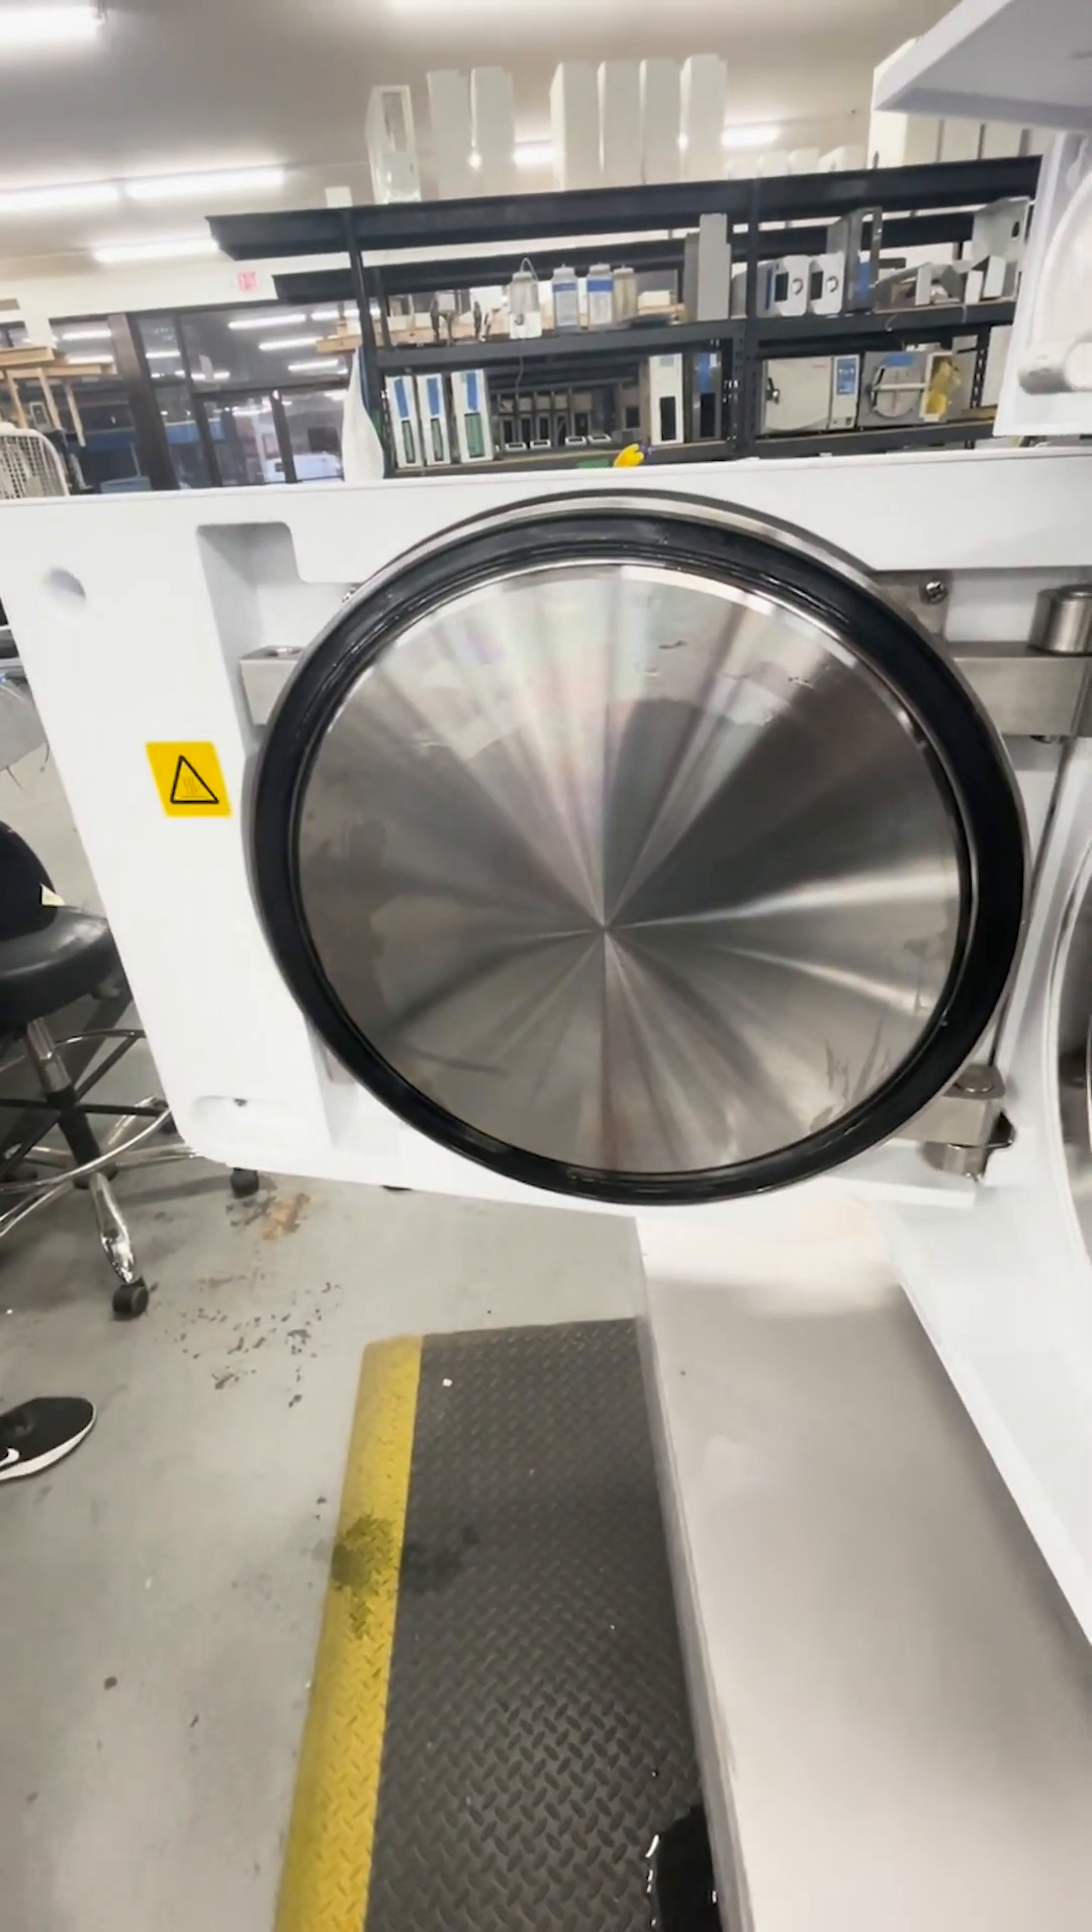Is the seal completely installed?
Yes.